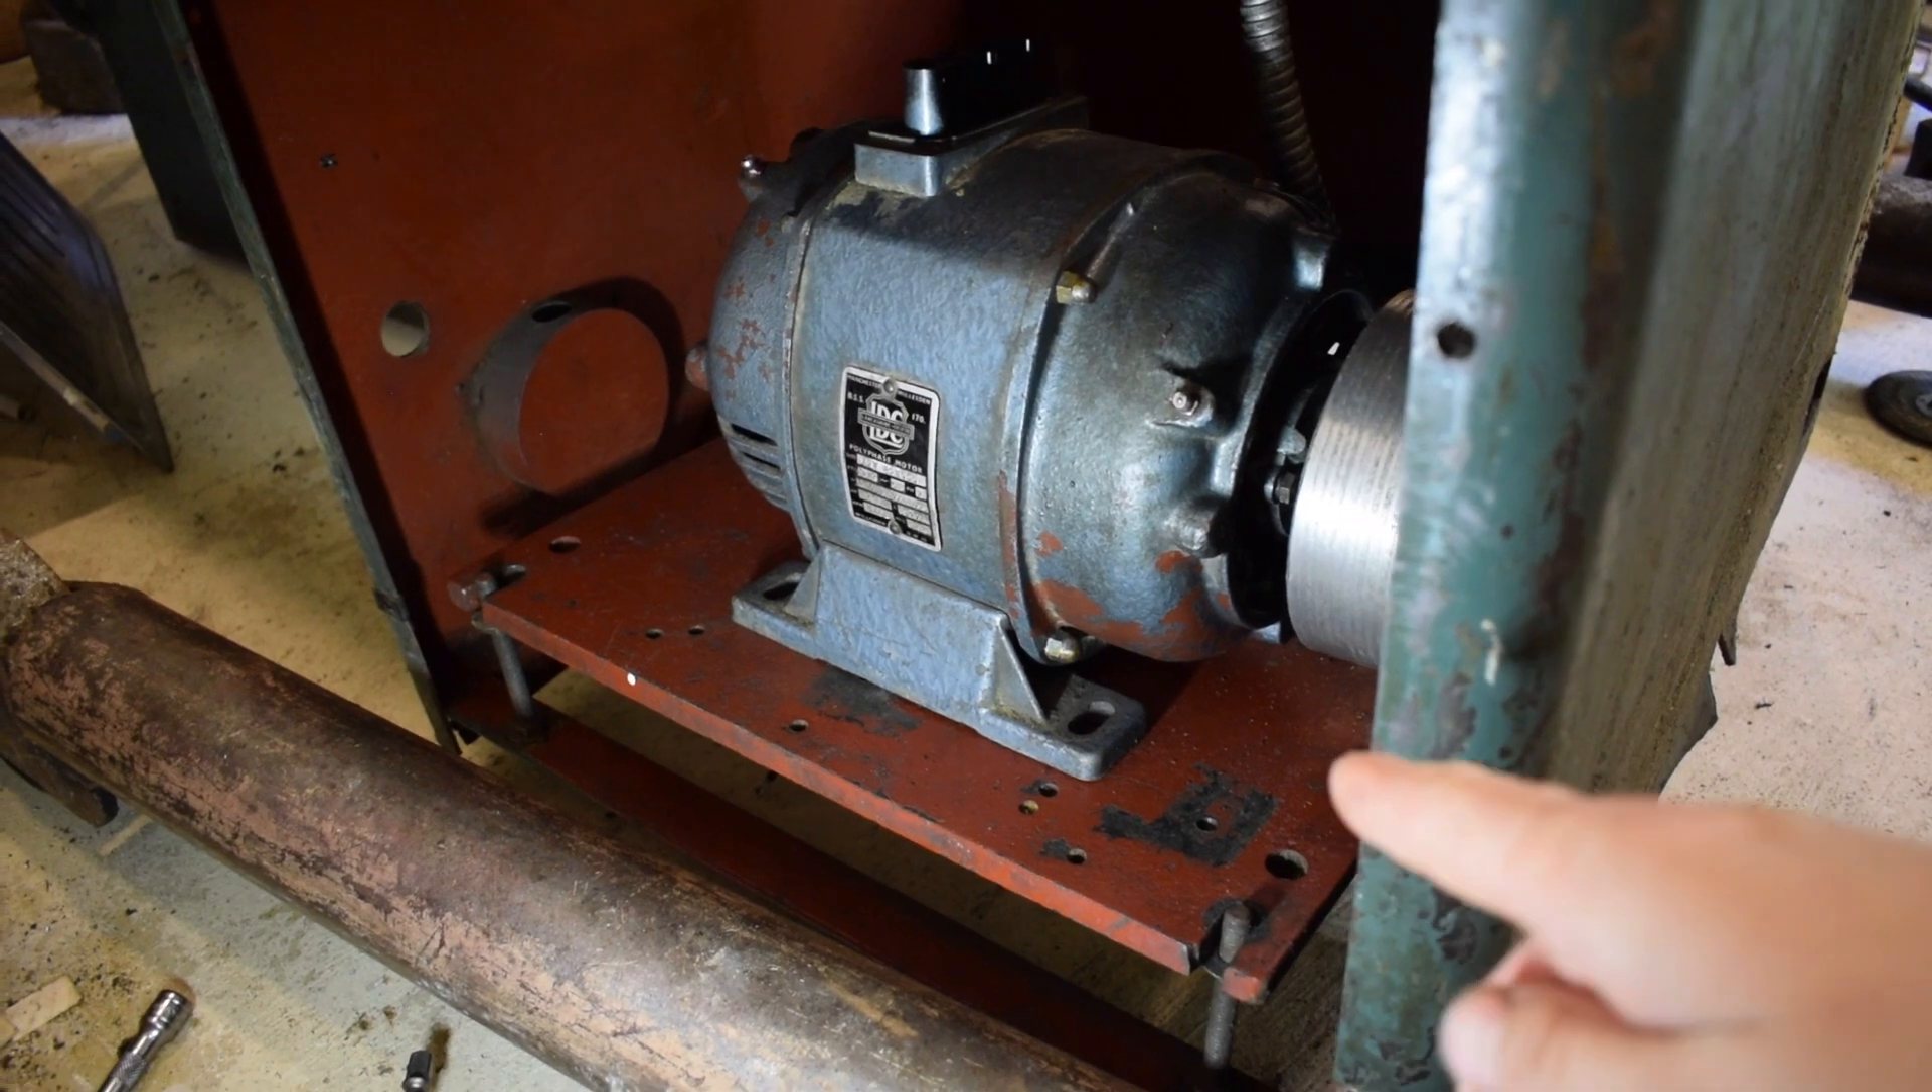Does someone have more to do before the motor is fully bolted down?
Yes.